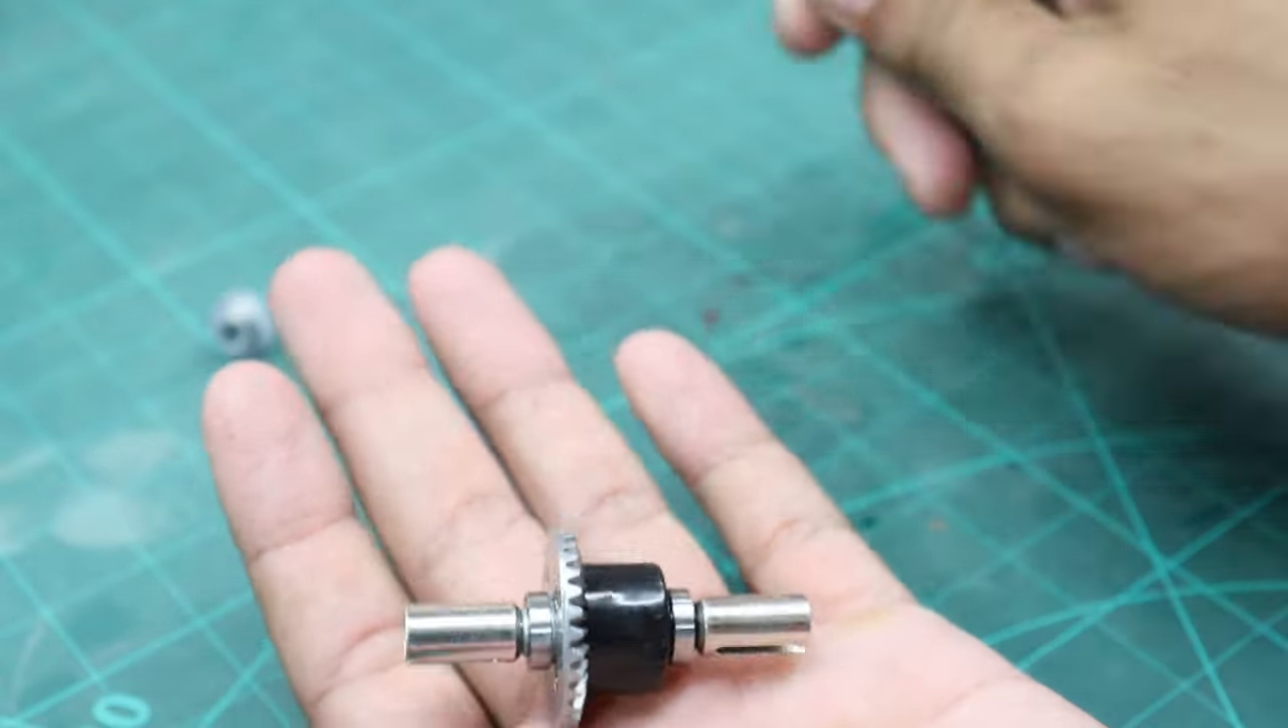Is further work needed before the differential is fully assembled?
No.